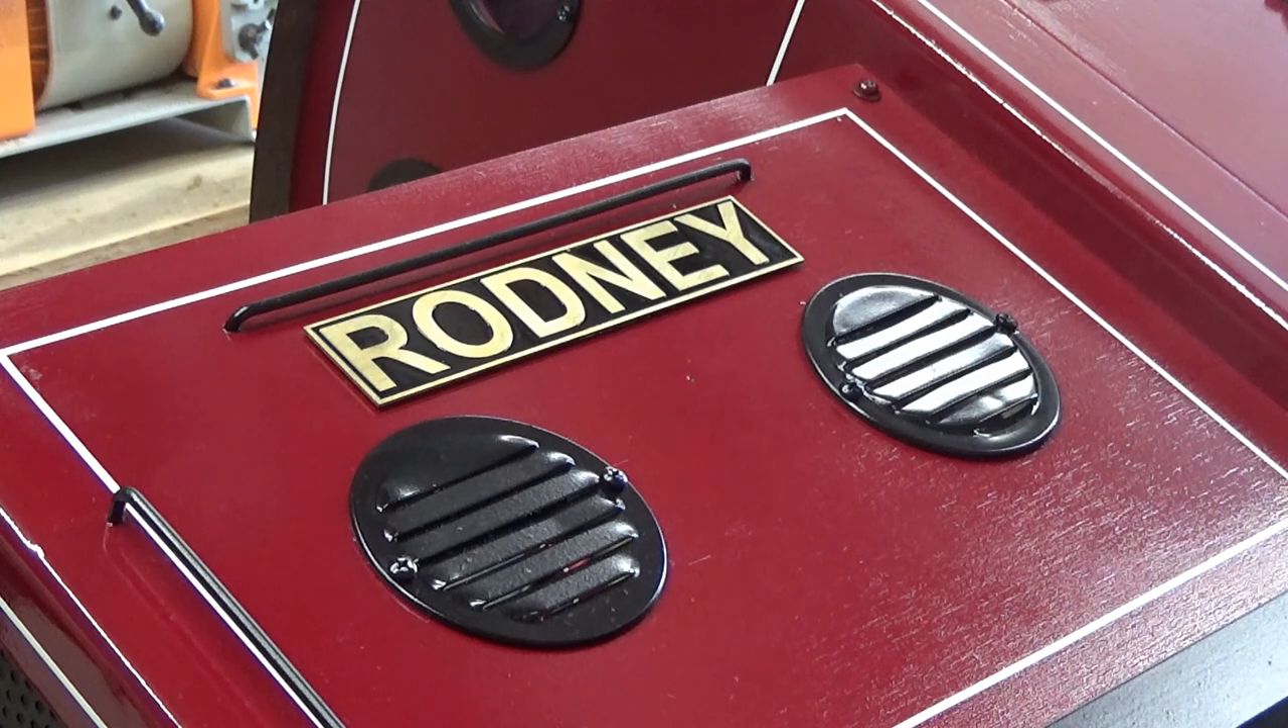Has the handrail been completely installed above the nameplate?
Yes.